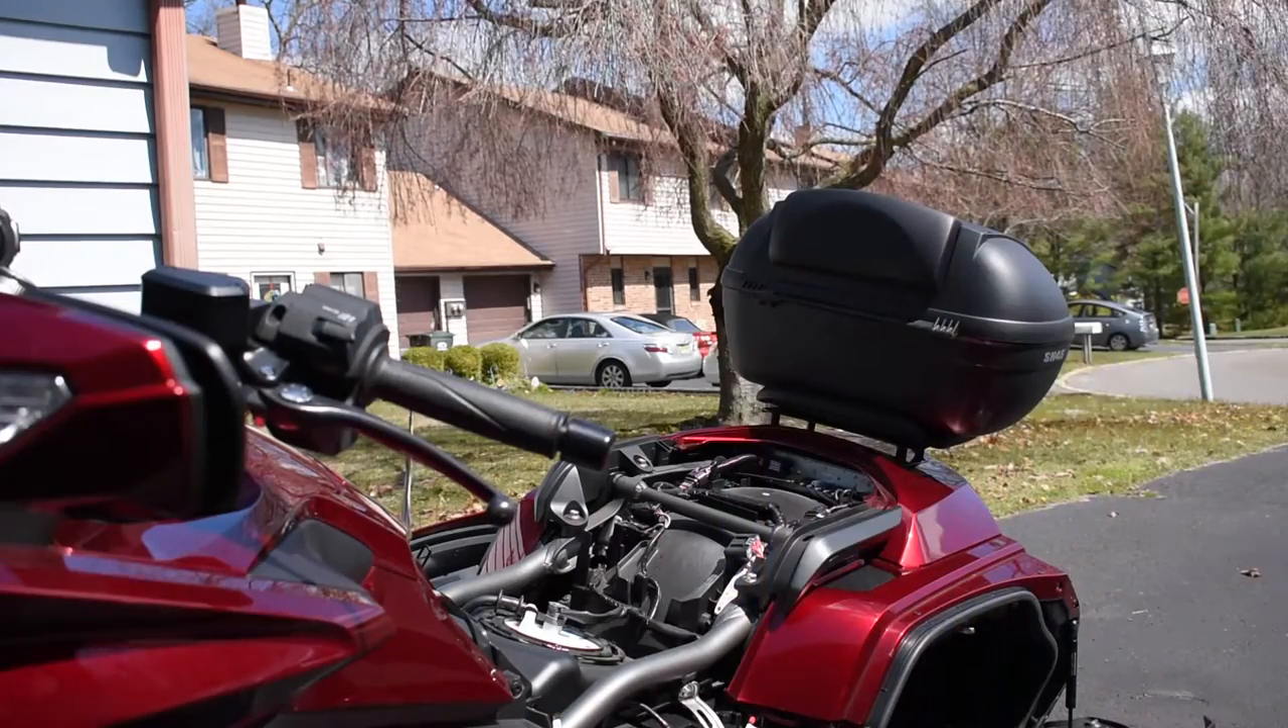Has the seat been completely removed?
Yes.